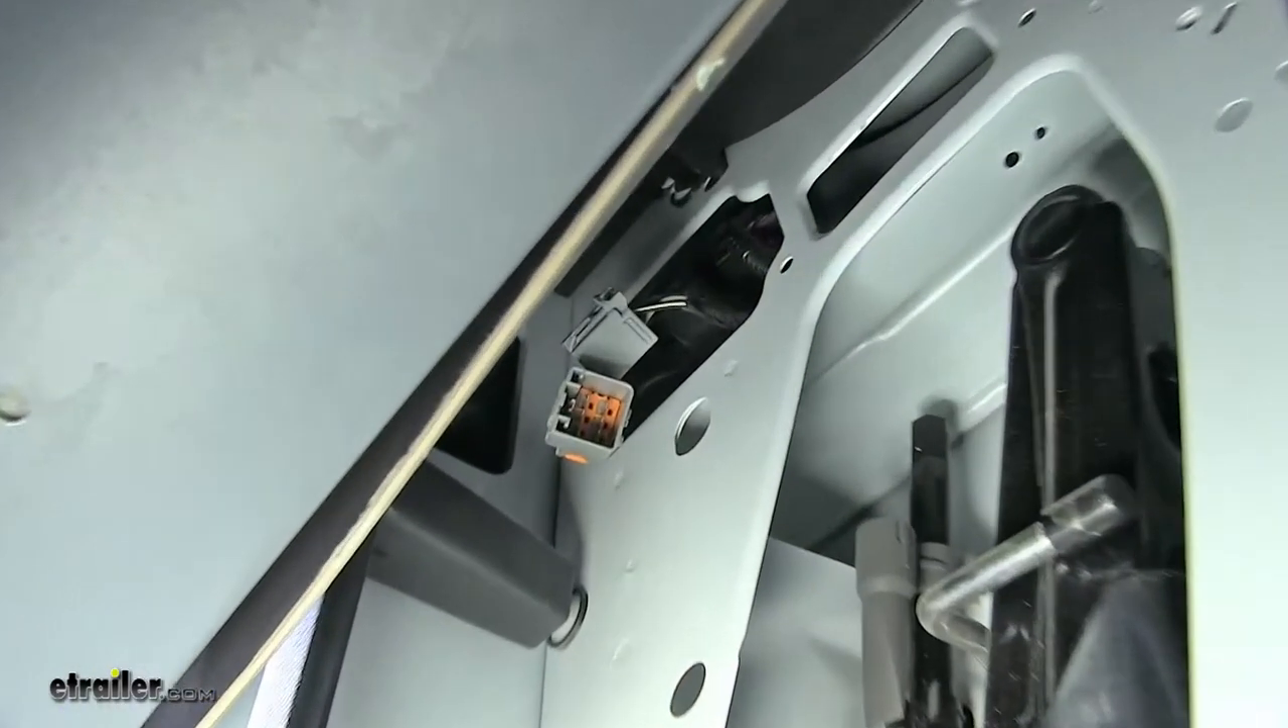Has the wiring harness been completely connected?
No.